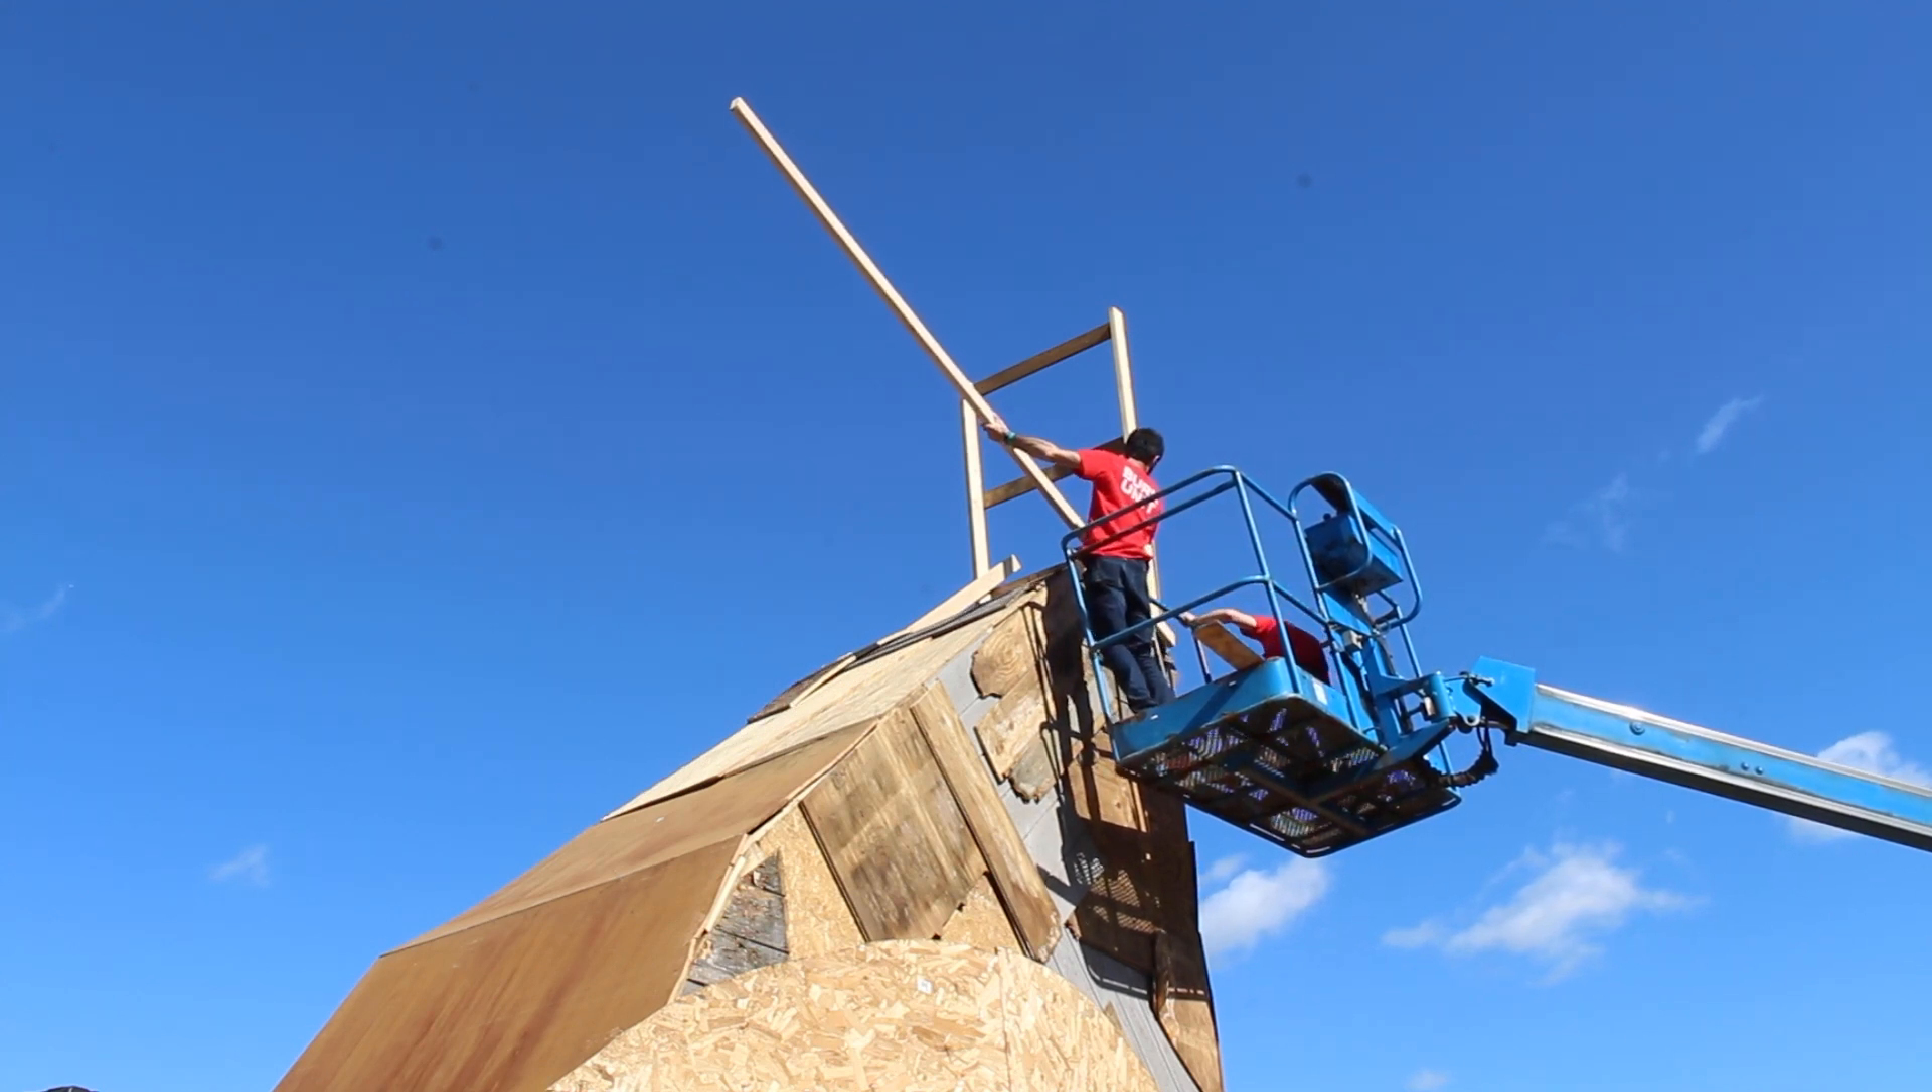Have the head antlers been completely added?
No.